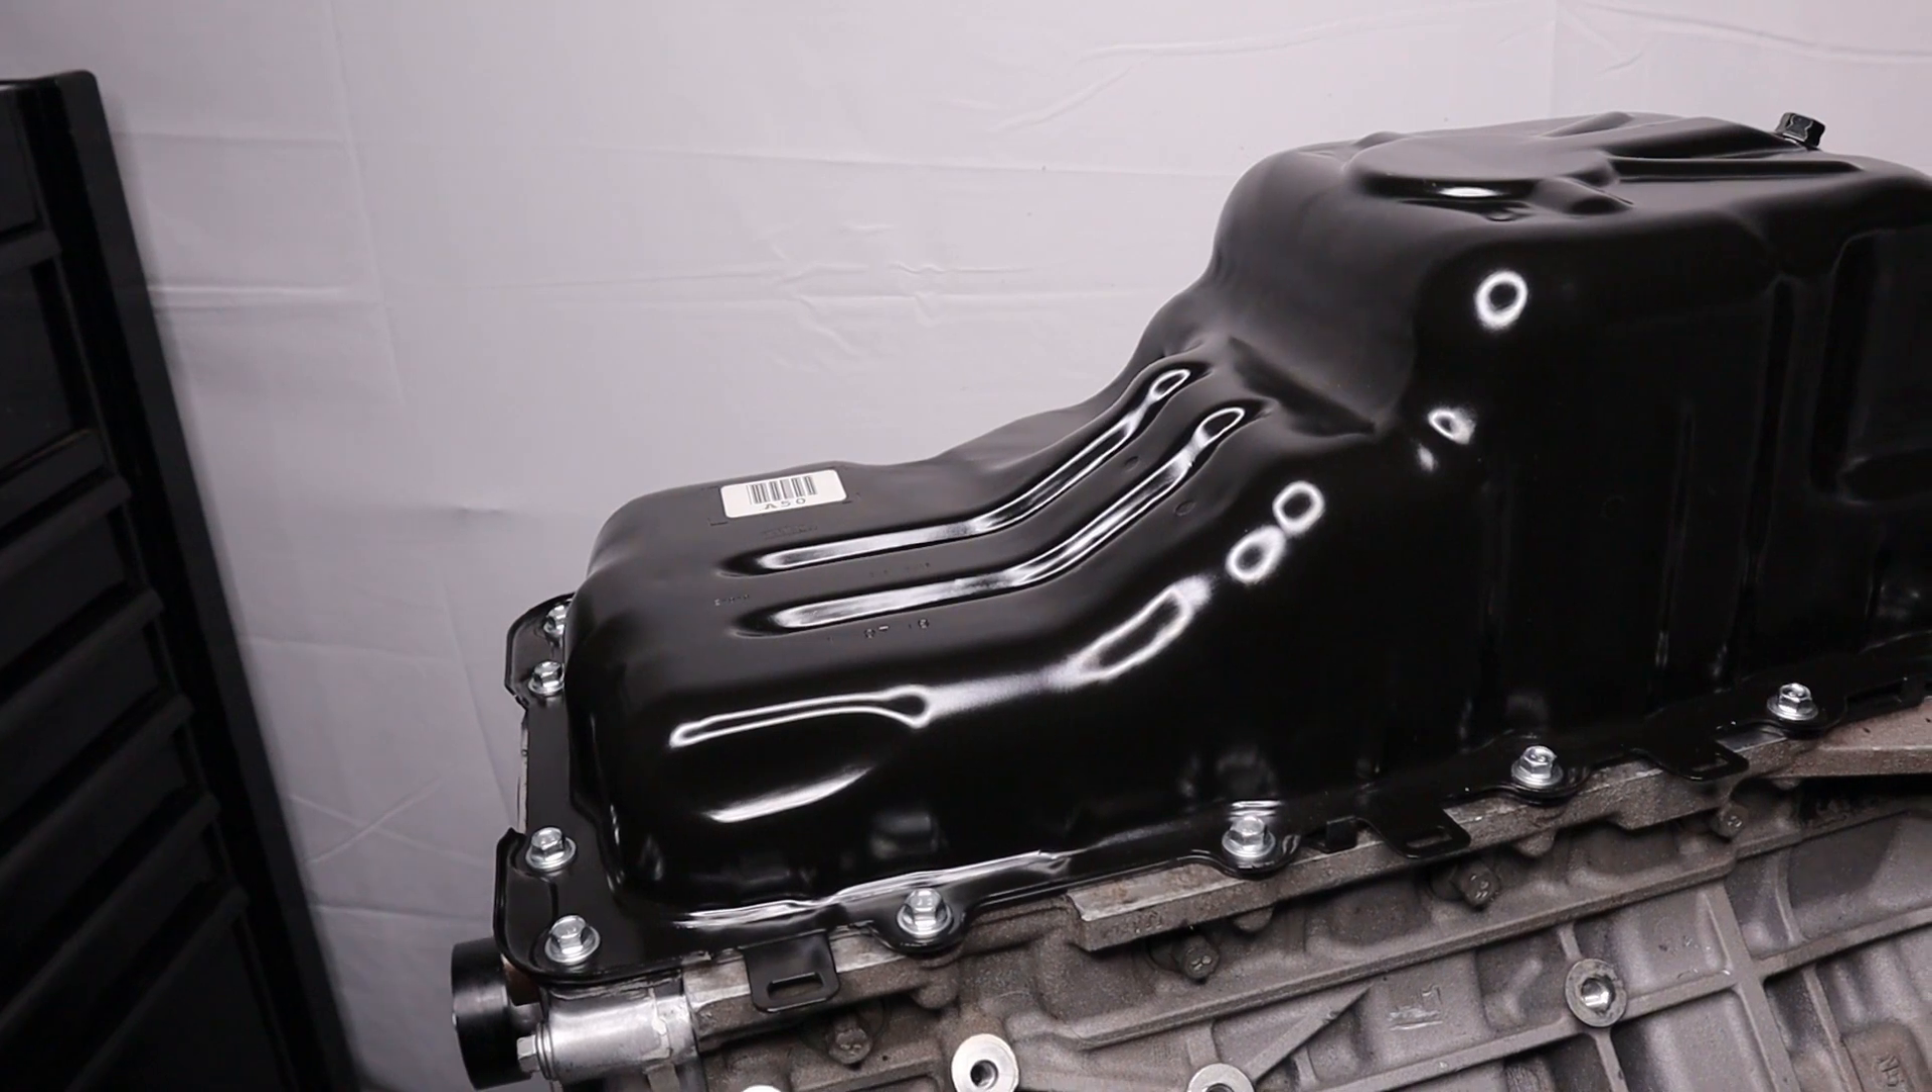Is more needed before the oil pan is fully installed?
No.